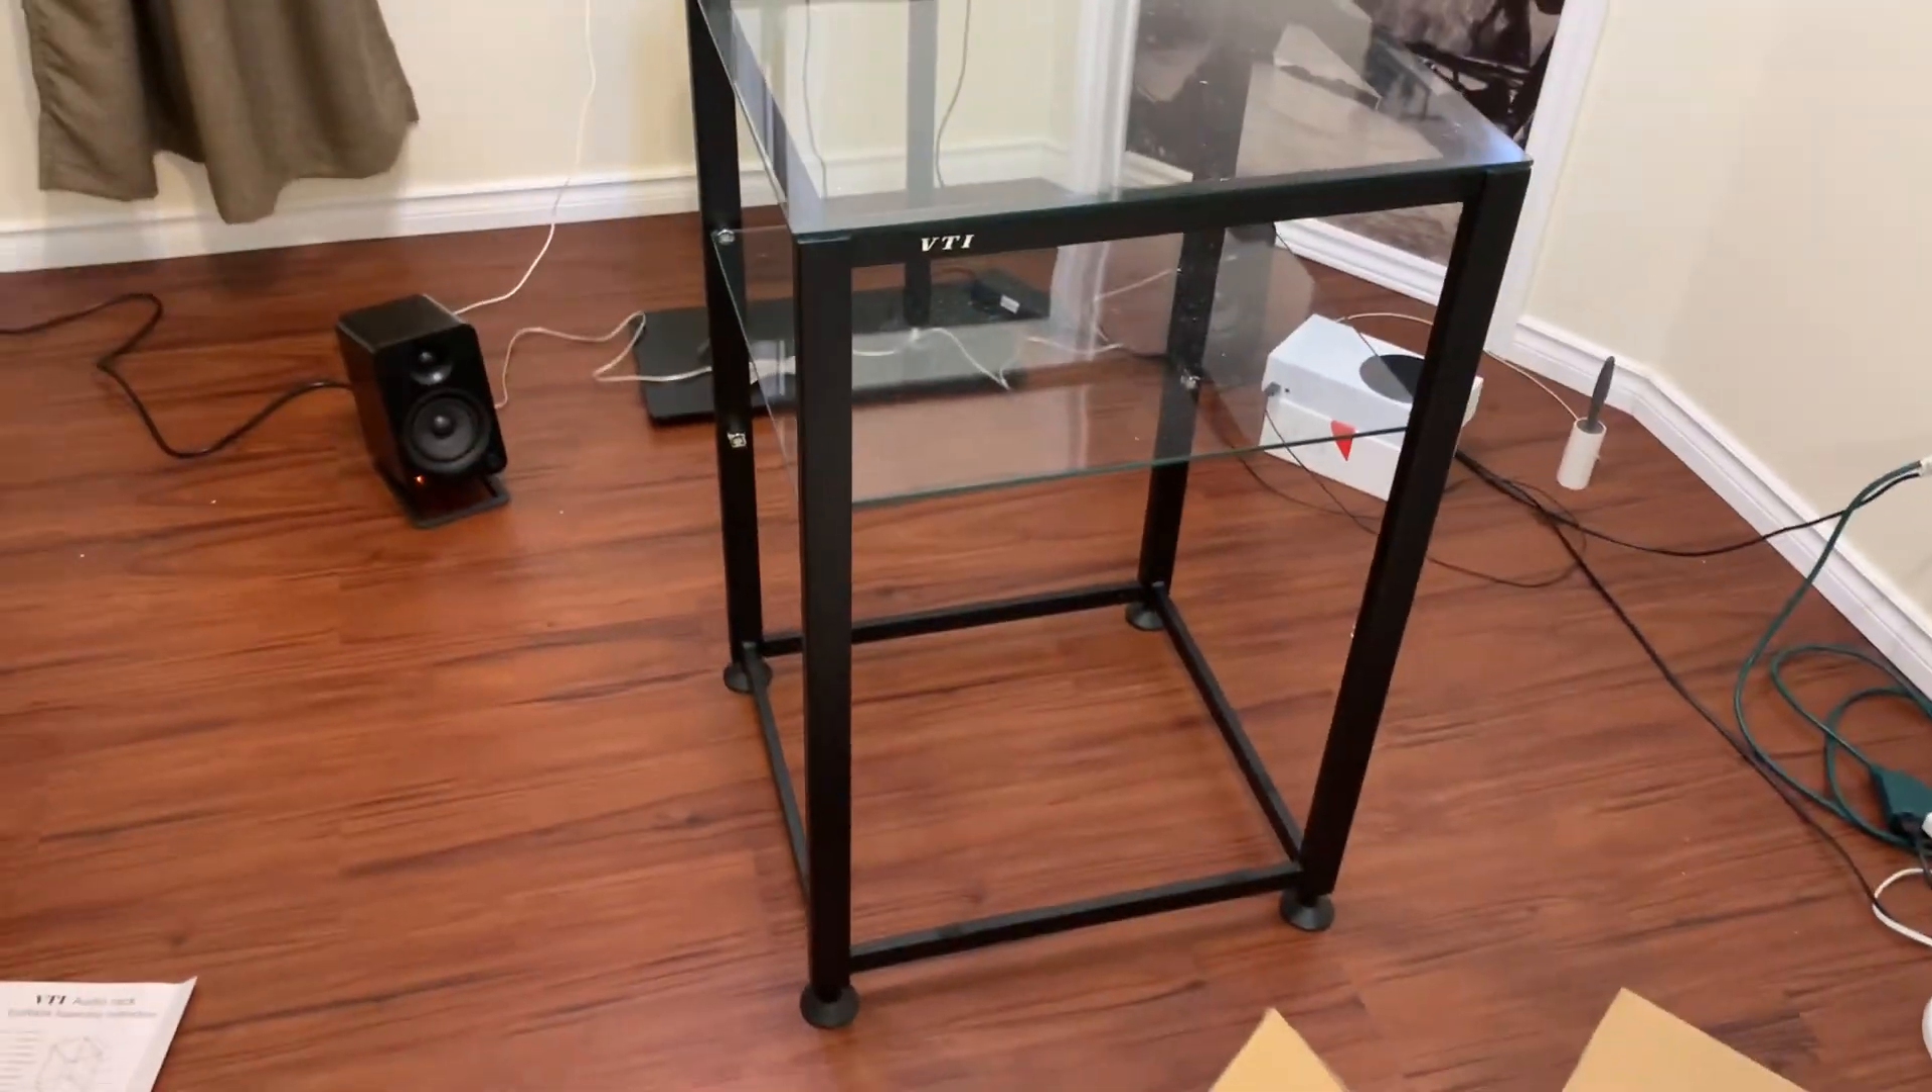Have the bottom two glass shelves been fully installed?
No.